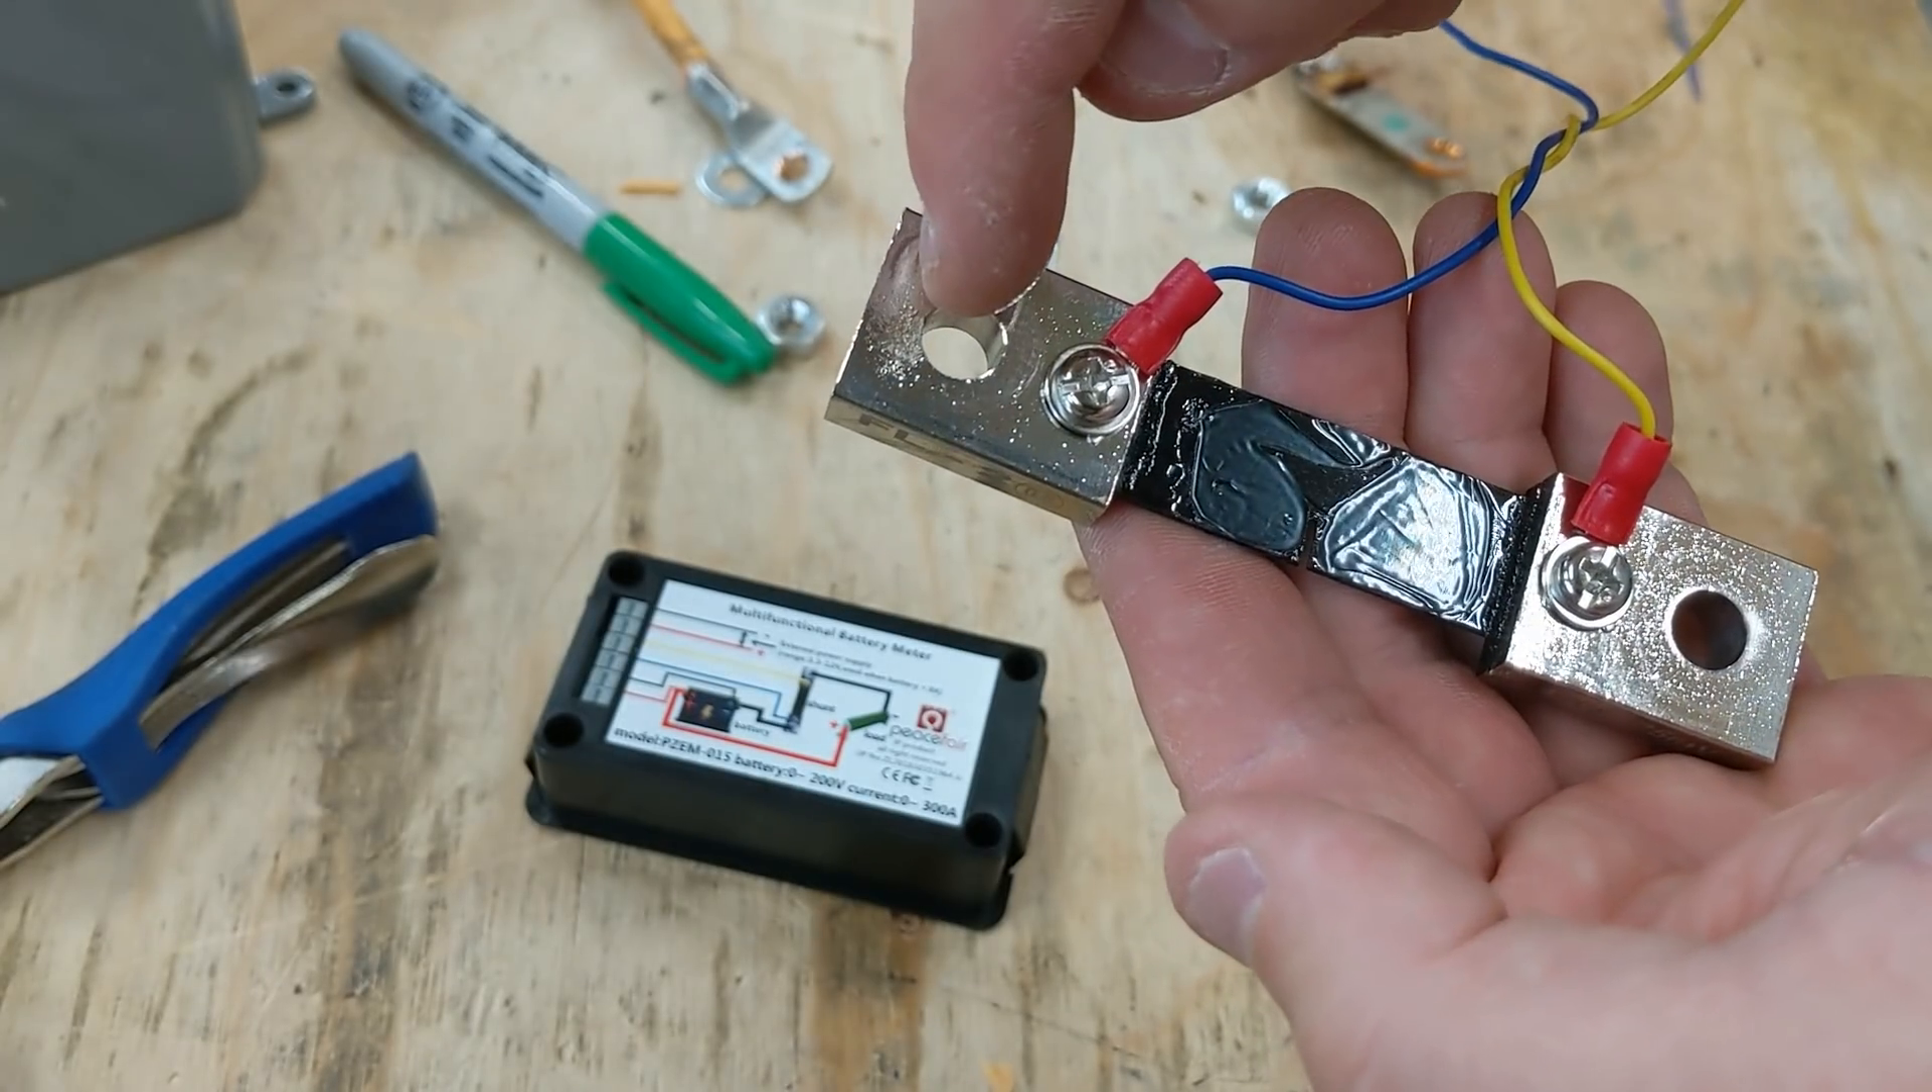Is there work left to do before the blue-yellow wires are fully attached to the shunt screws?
No.